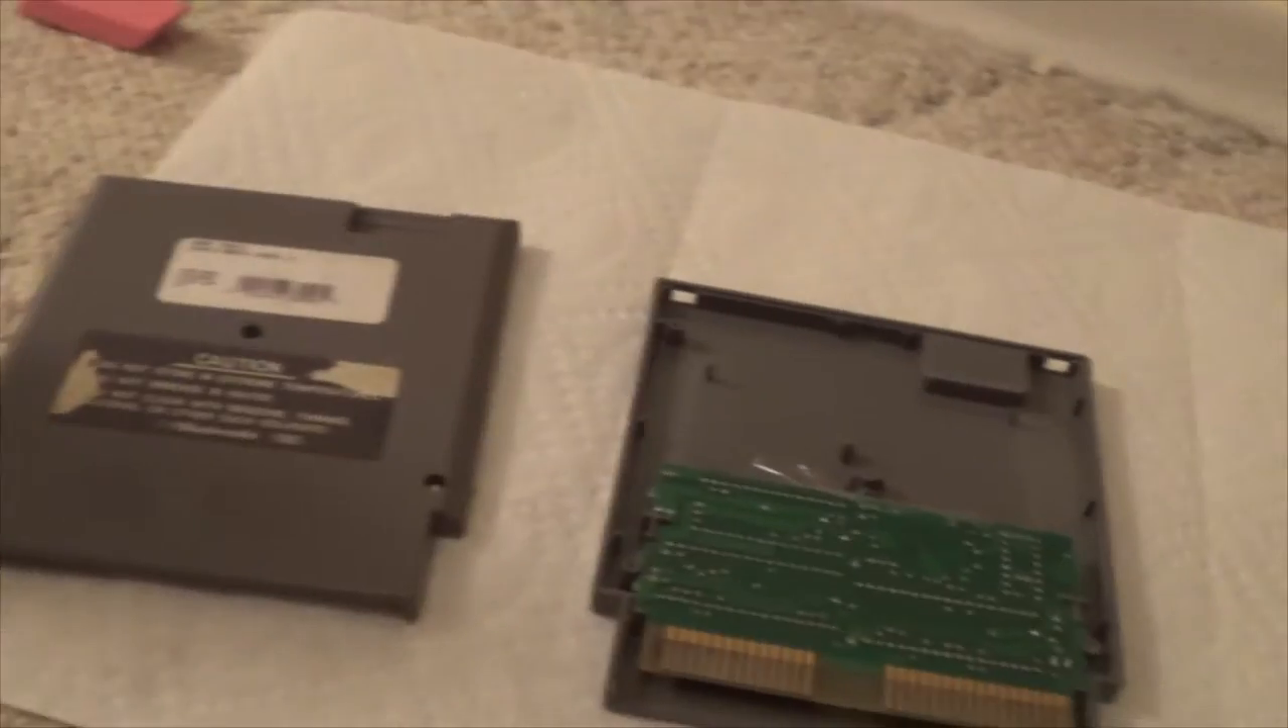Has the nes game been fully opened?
Yes.